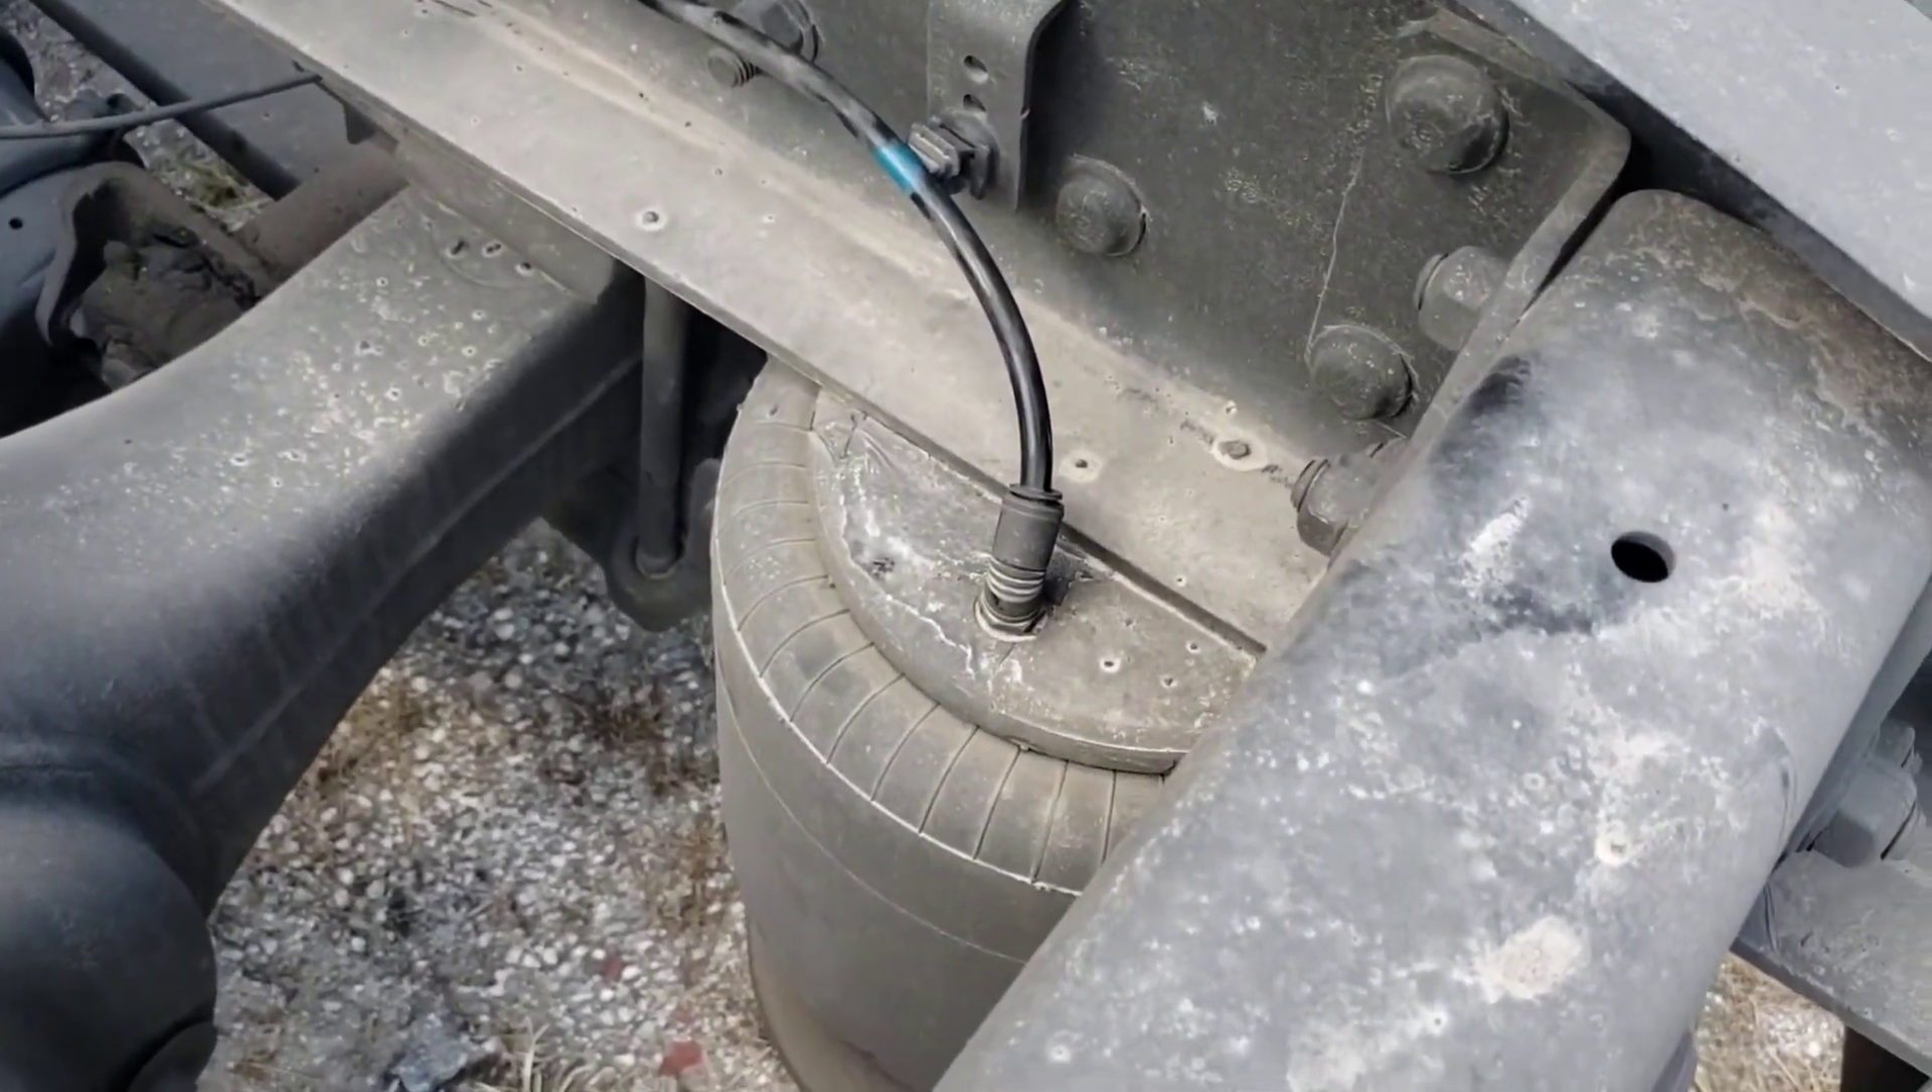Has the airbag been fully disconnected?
No.